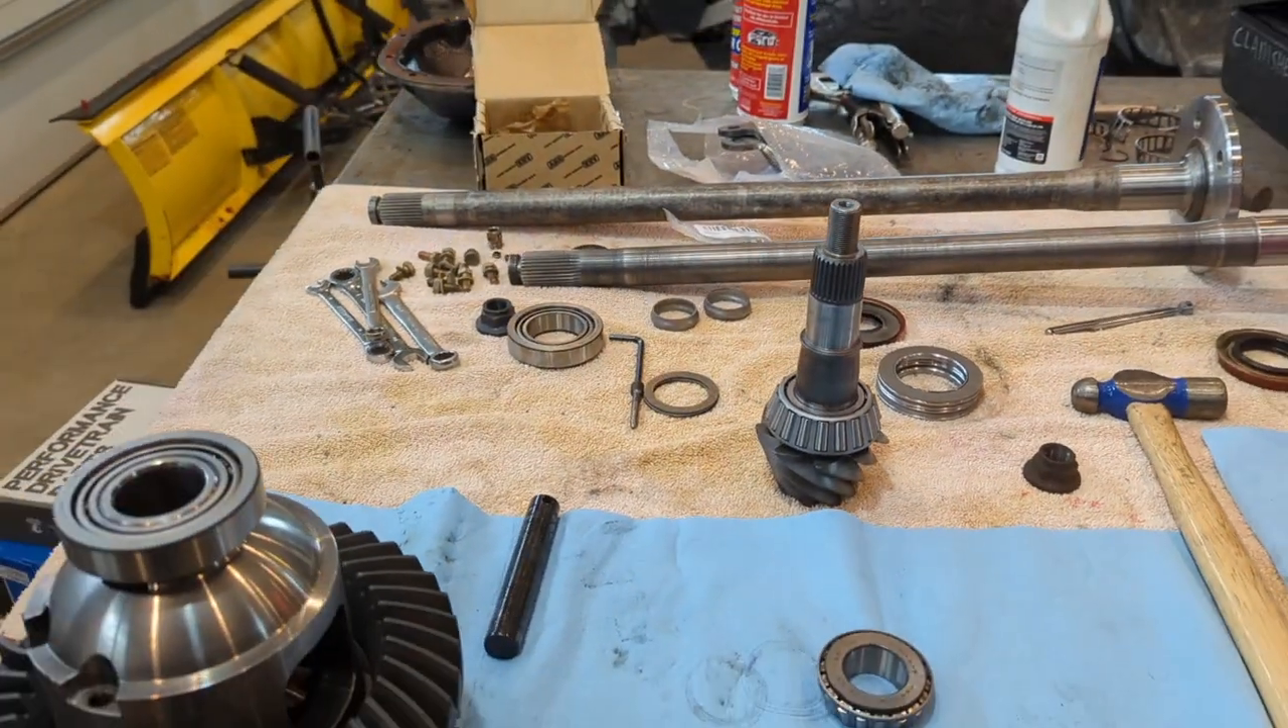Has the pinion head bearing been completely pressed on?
Yes.